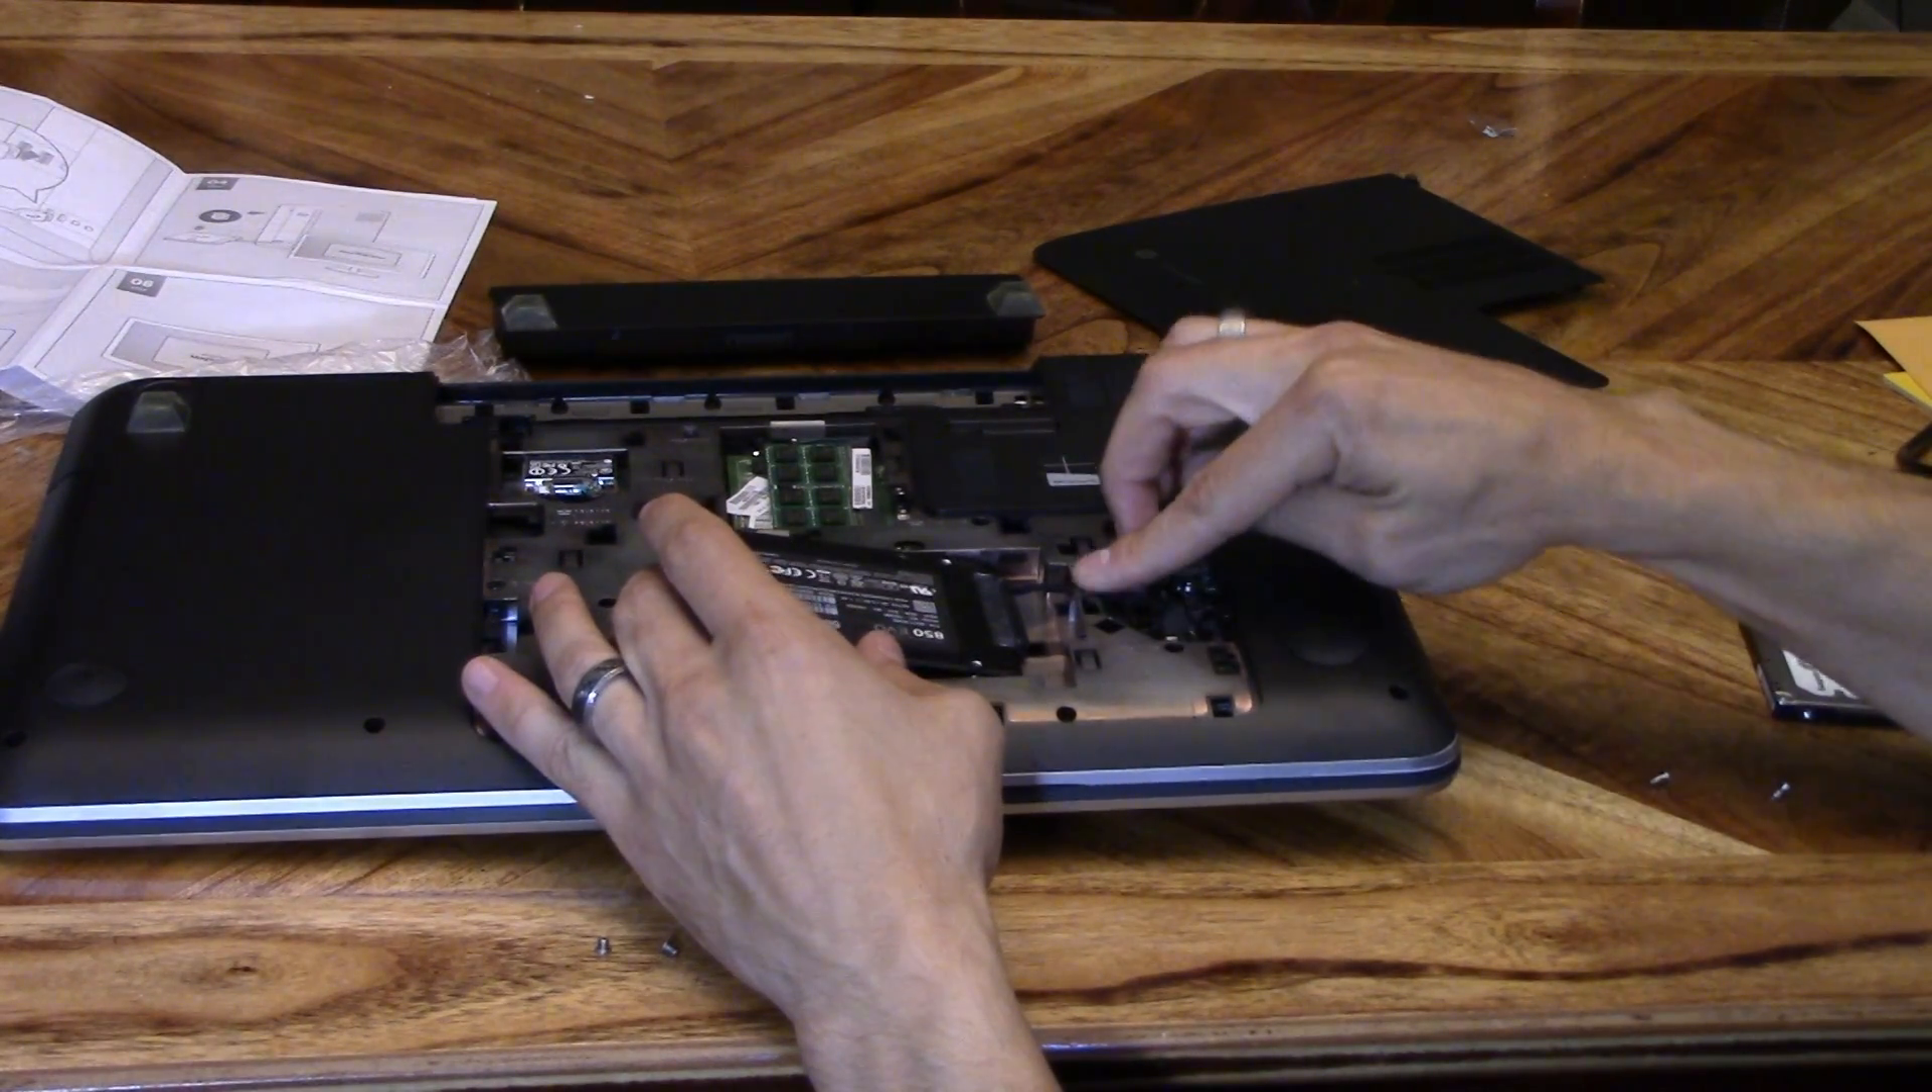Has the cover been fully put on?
No.